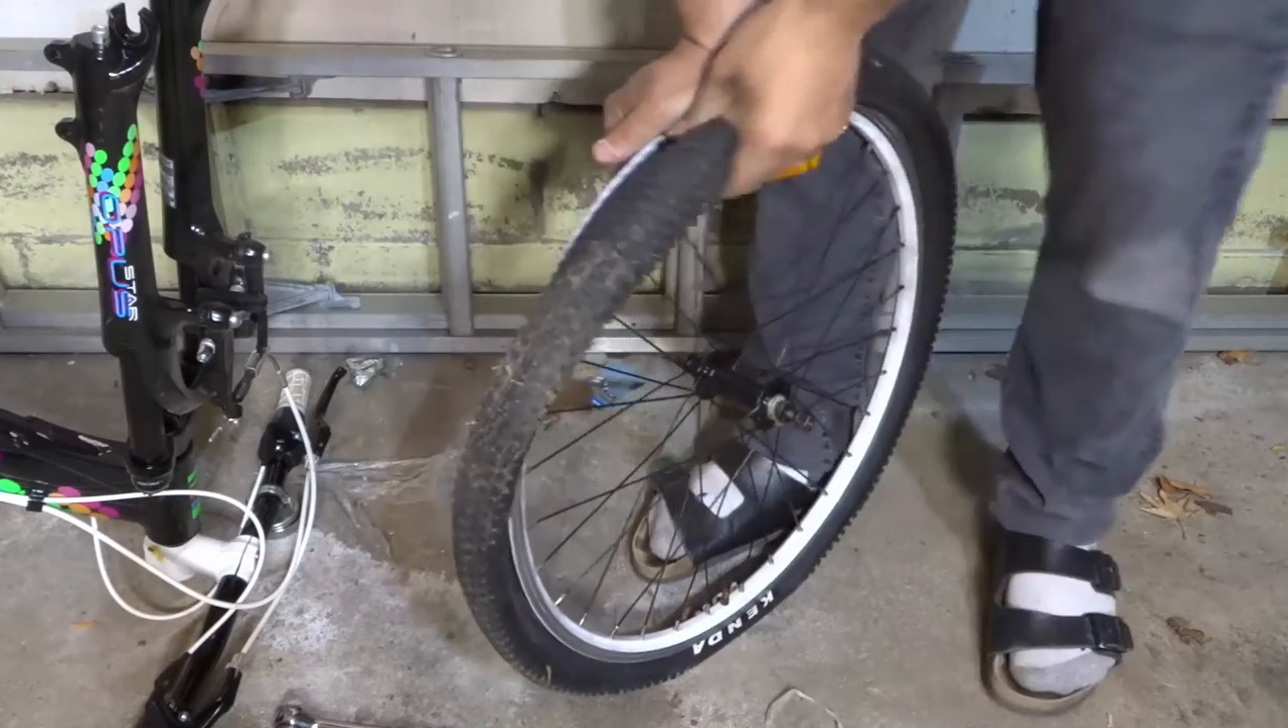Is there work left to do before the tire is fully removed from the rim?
Yes.